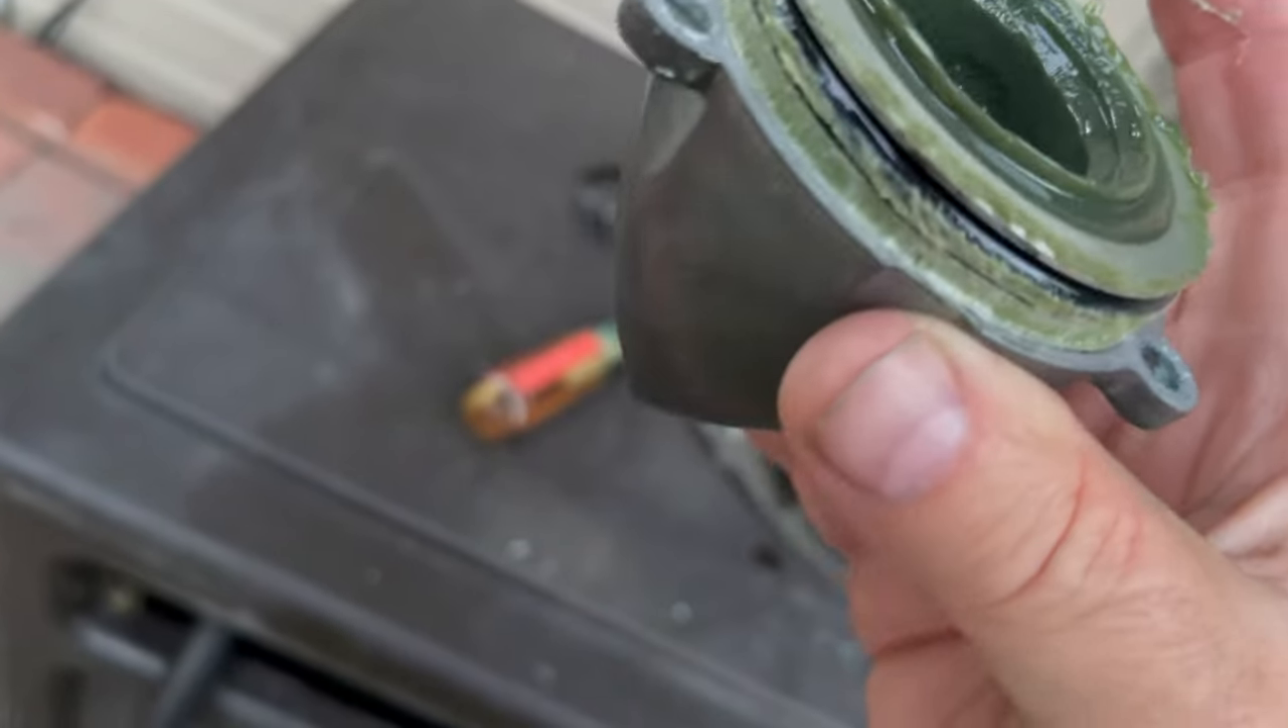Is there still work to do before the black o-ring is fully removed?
Yes.